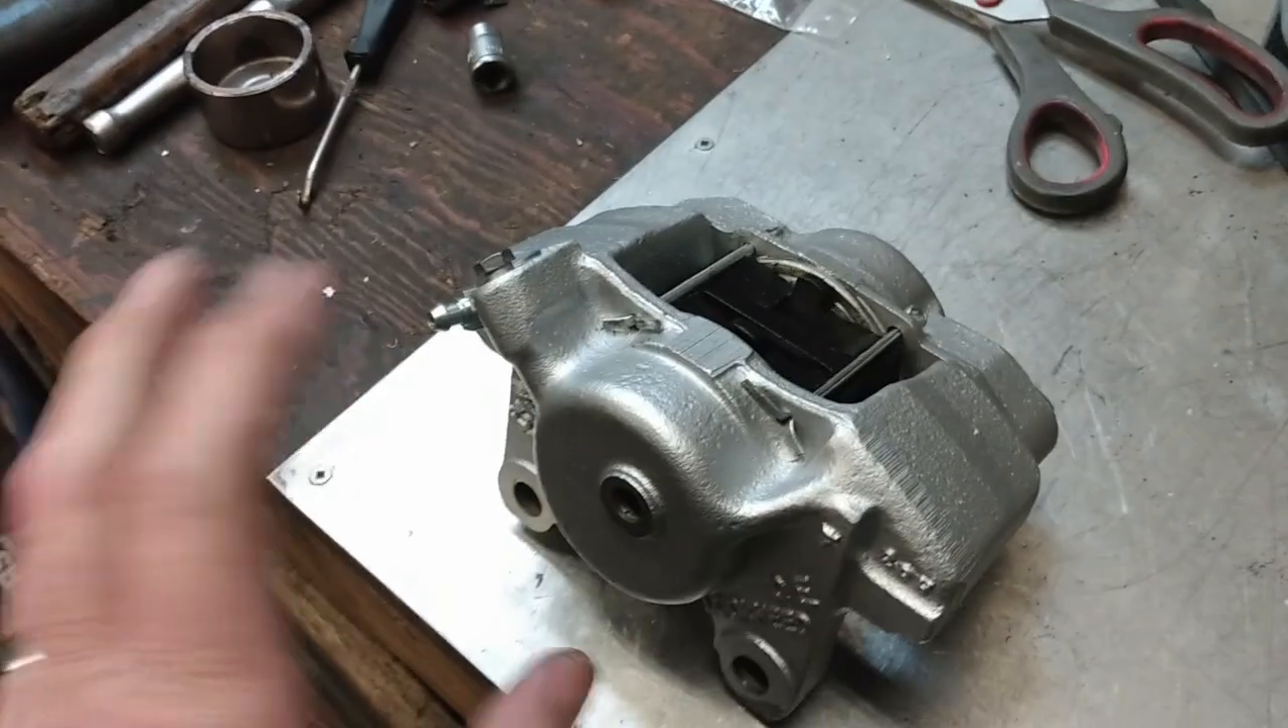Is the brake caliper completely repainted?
Yes.